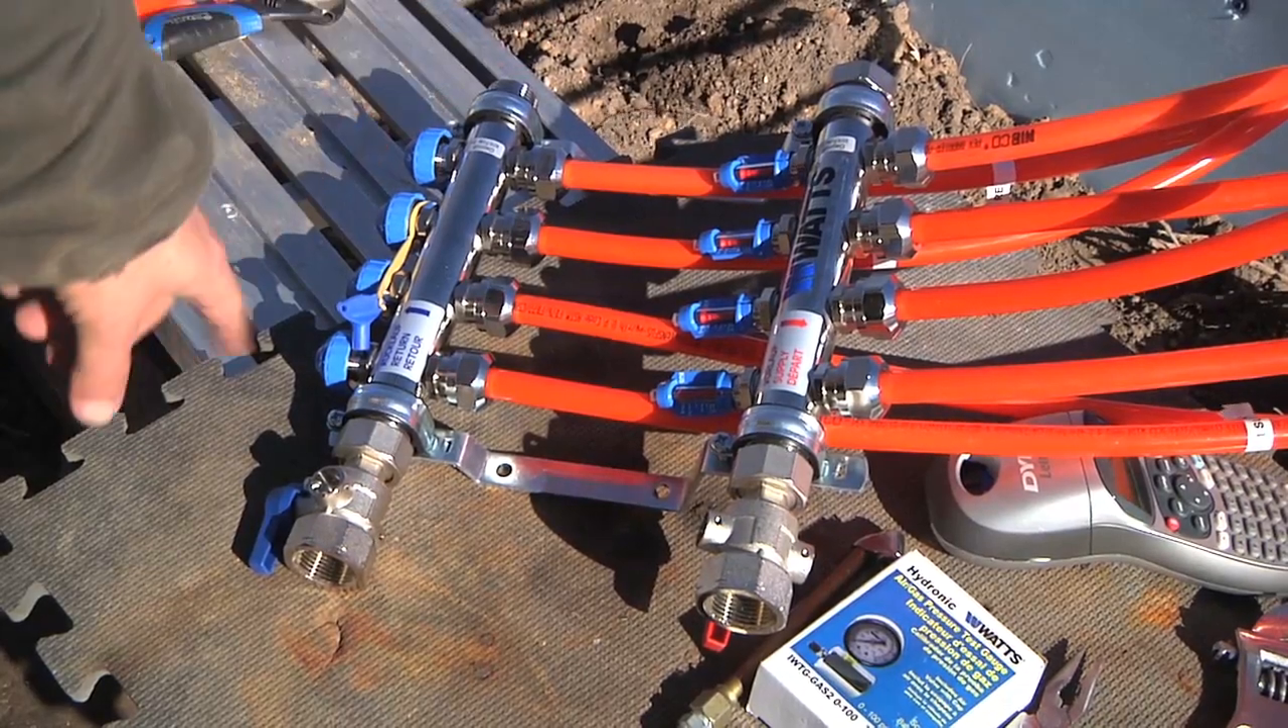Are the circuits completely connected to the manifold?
Yes.